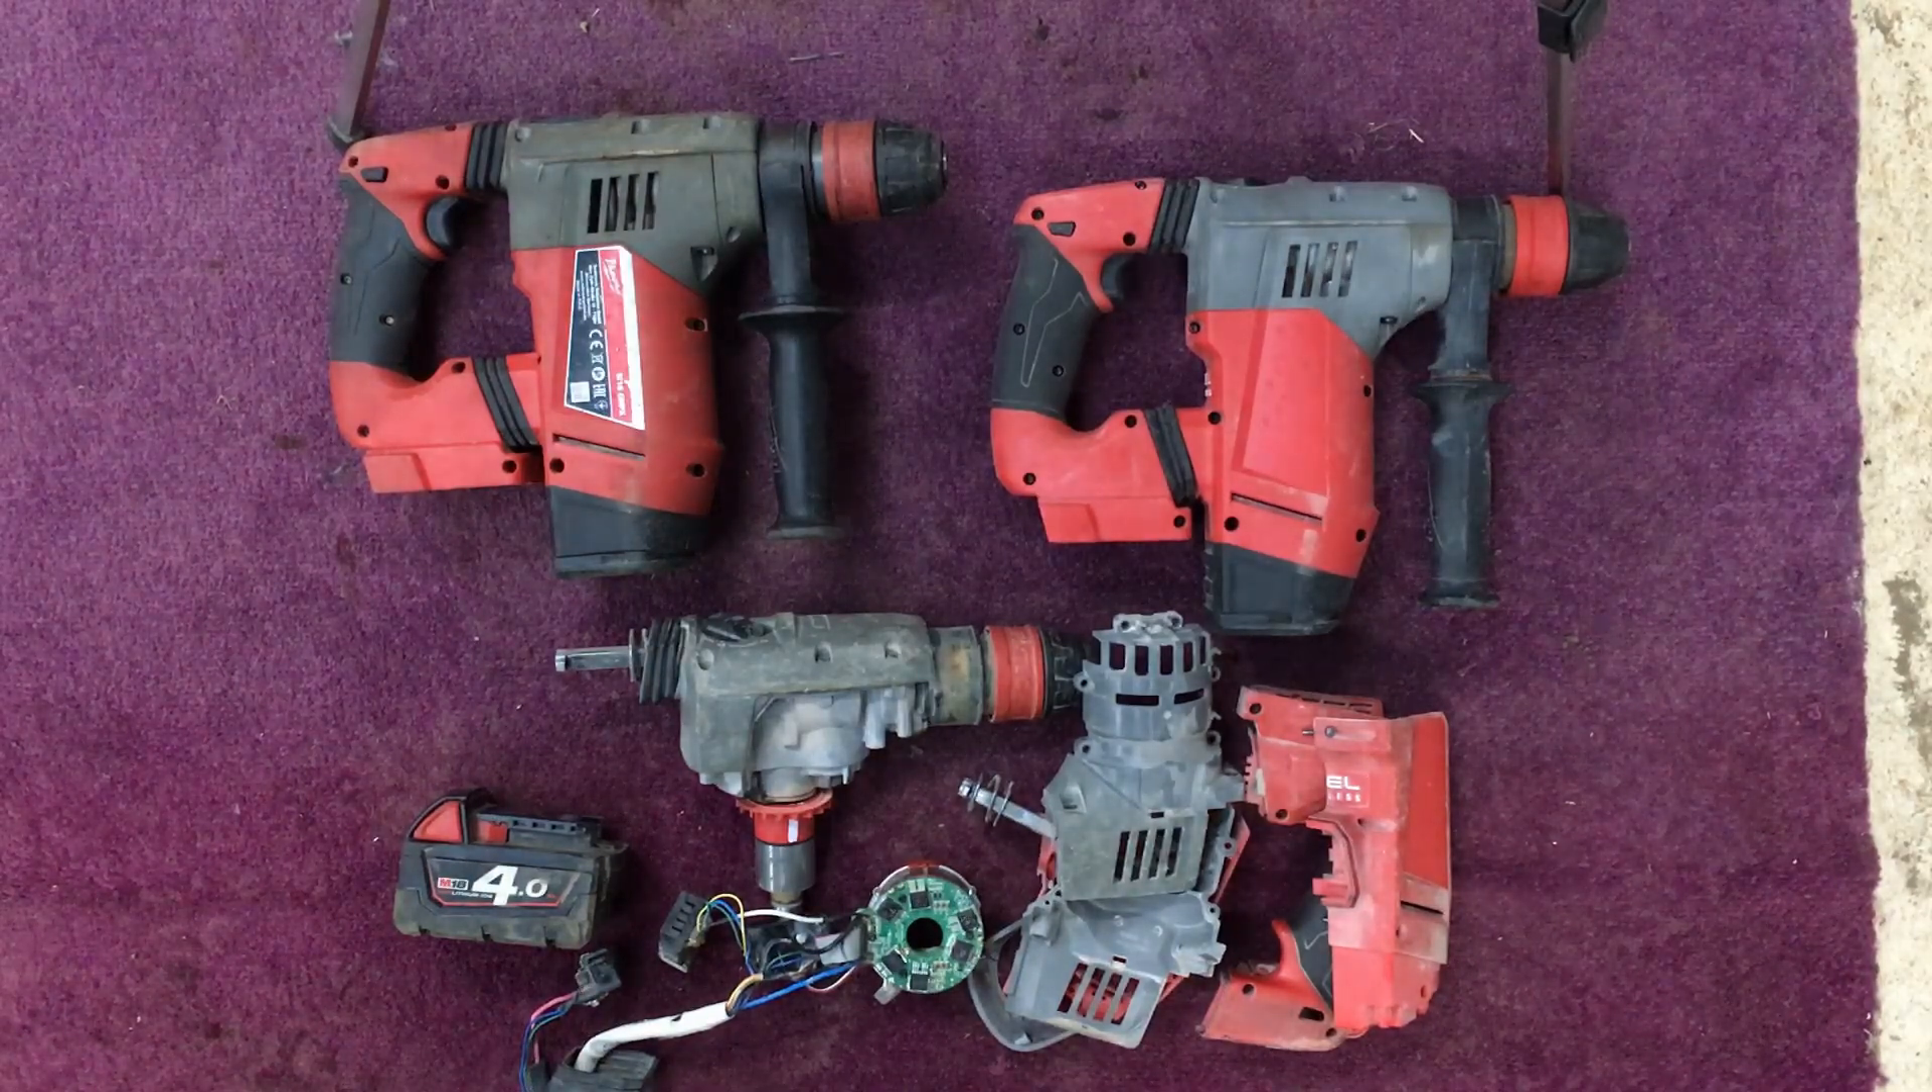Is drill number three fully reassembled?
No.